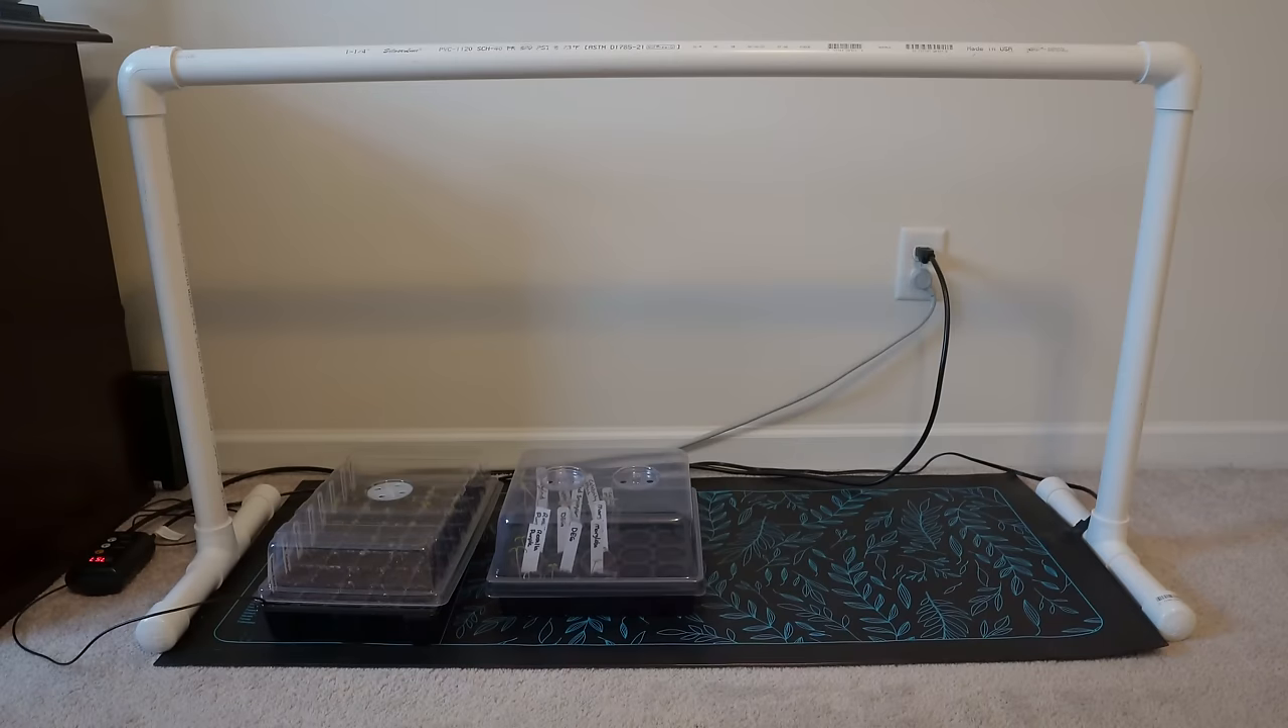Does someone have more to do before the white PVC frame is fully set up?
No.